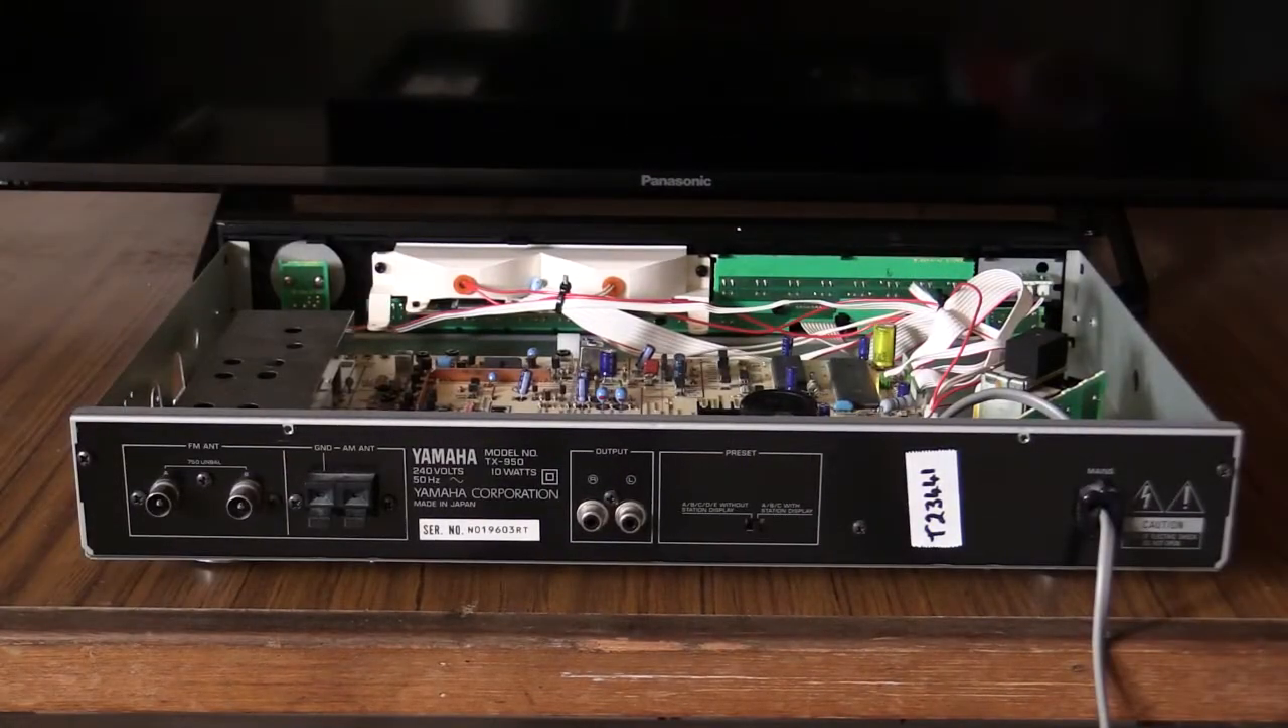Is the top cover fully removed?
Yes.